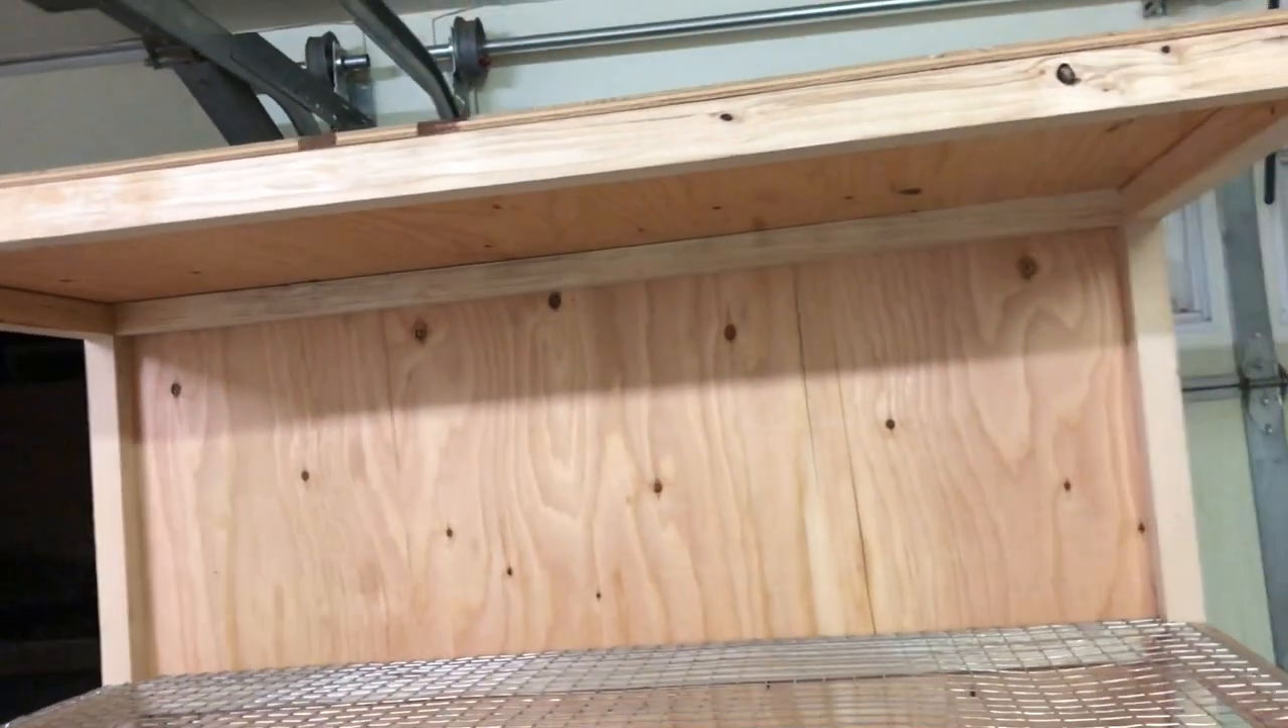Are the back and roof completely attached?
Yes.